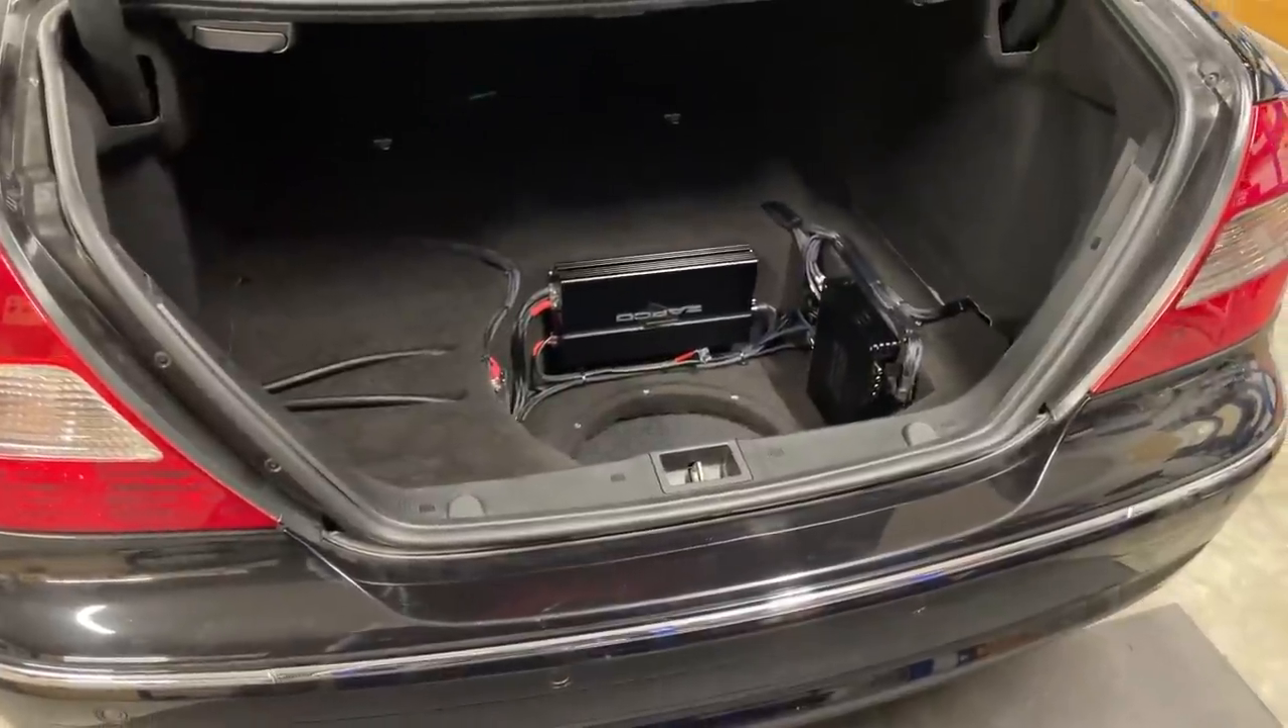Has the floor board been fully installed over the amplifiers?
No.